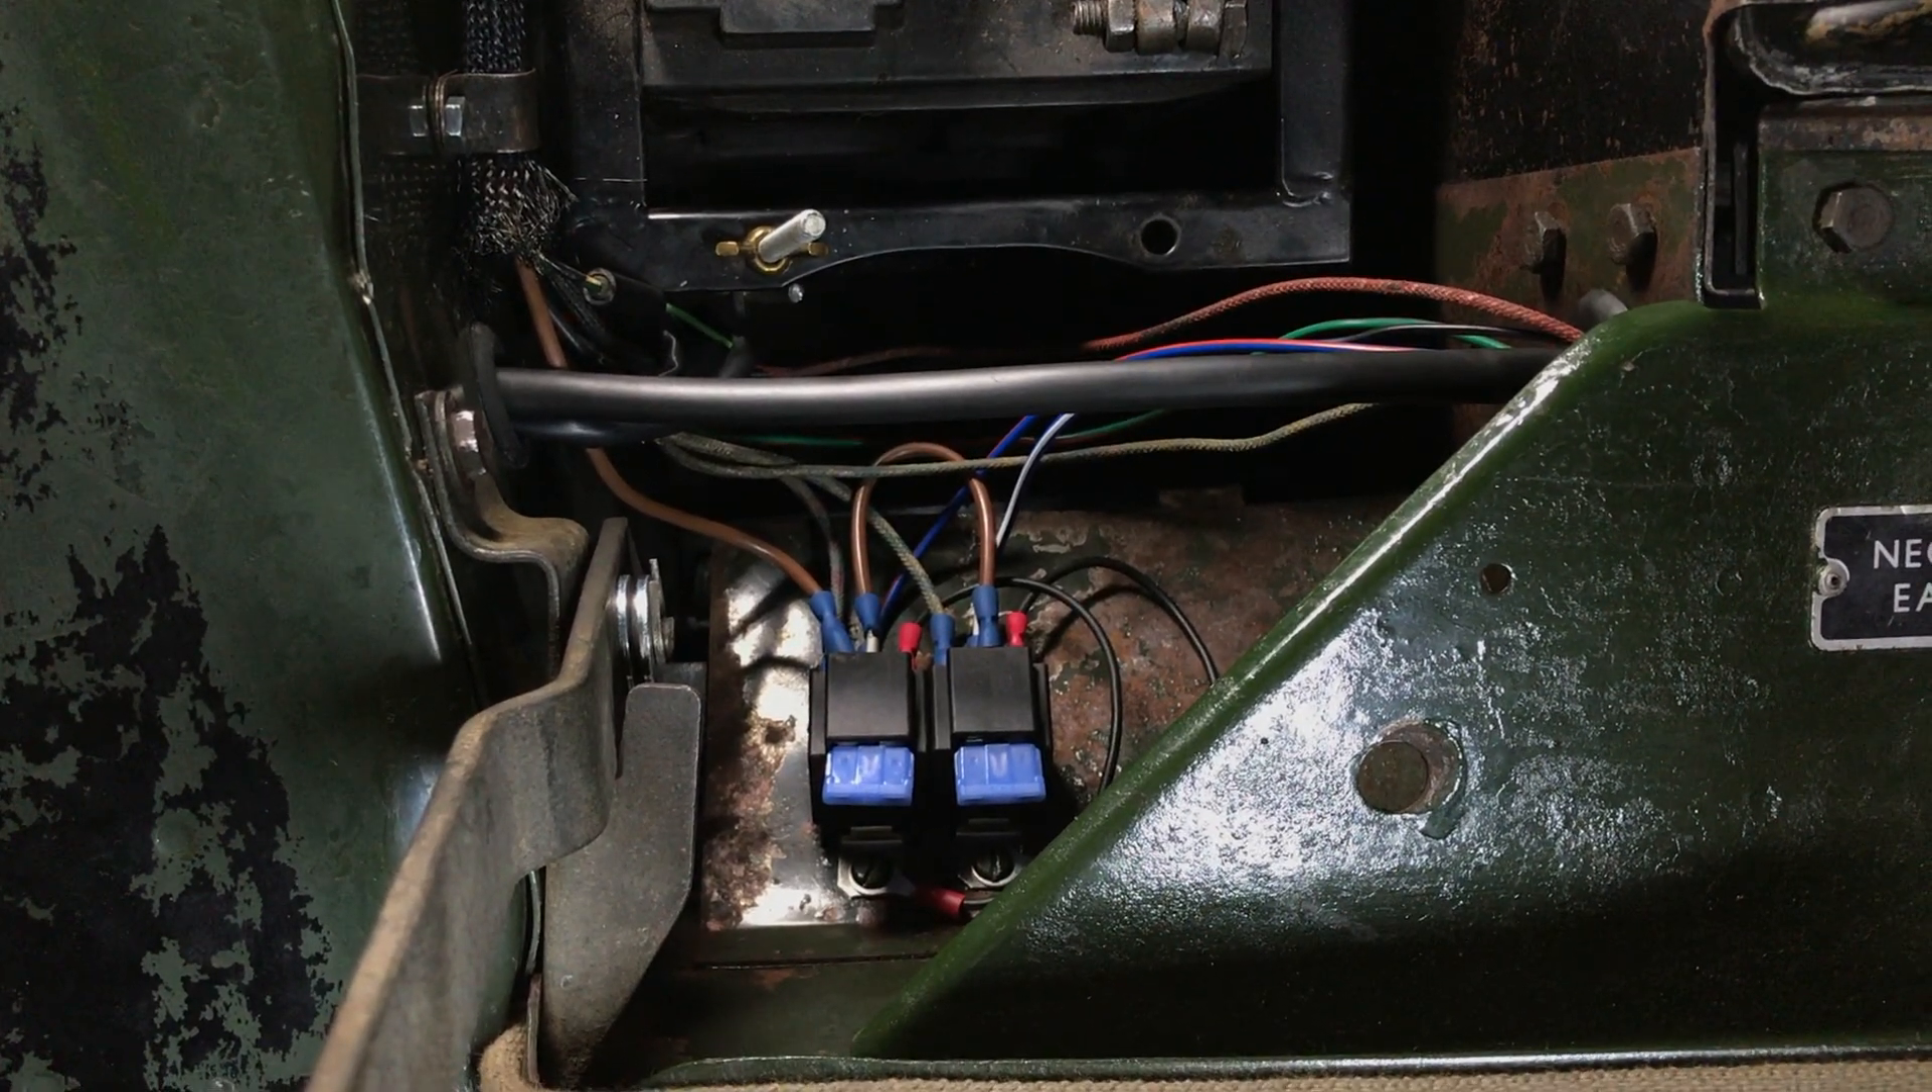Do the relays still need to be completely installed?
No.